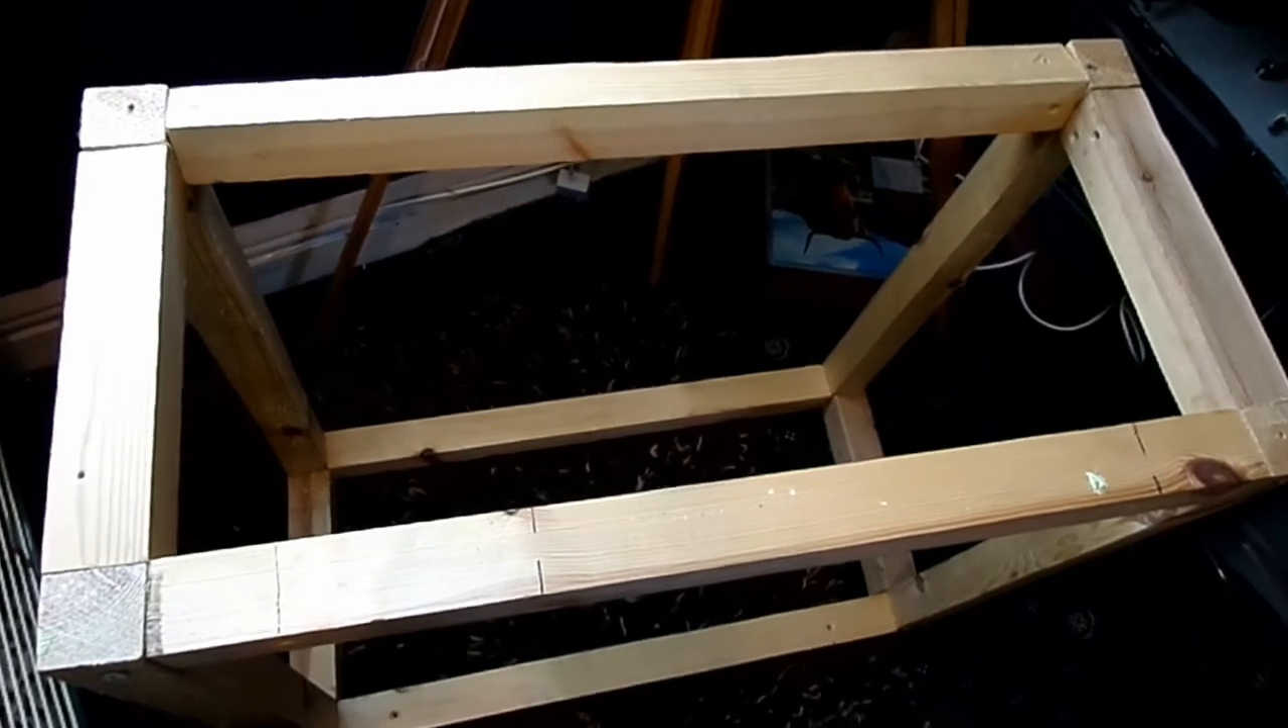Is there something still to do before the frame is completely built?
No.